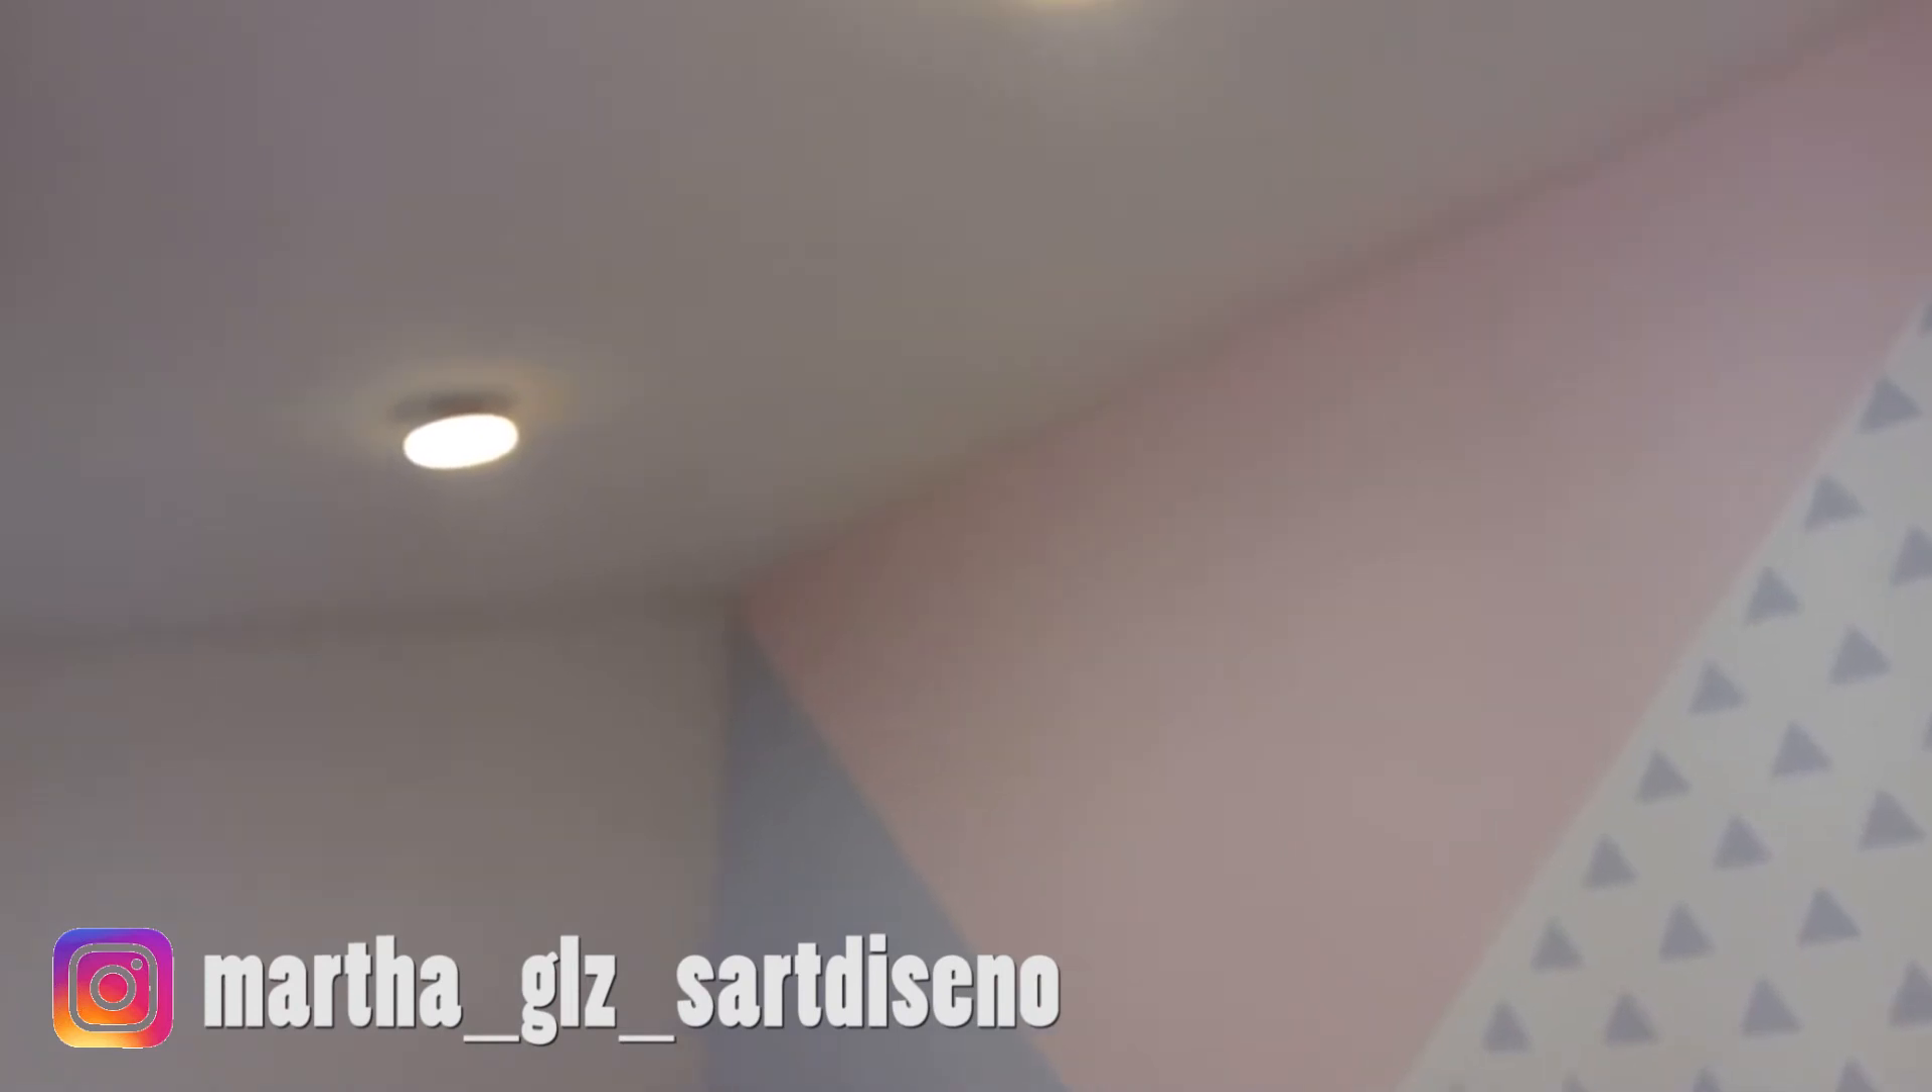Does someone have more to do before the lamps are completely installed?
No.